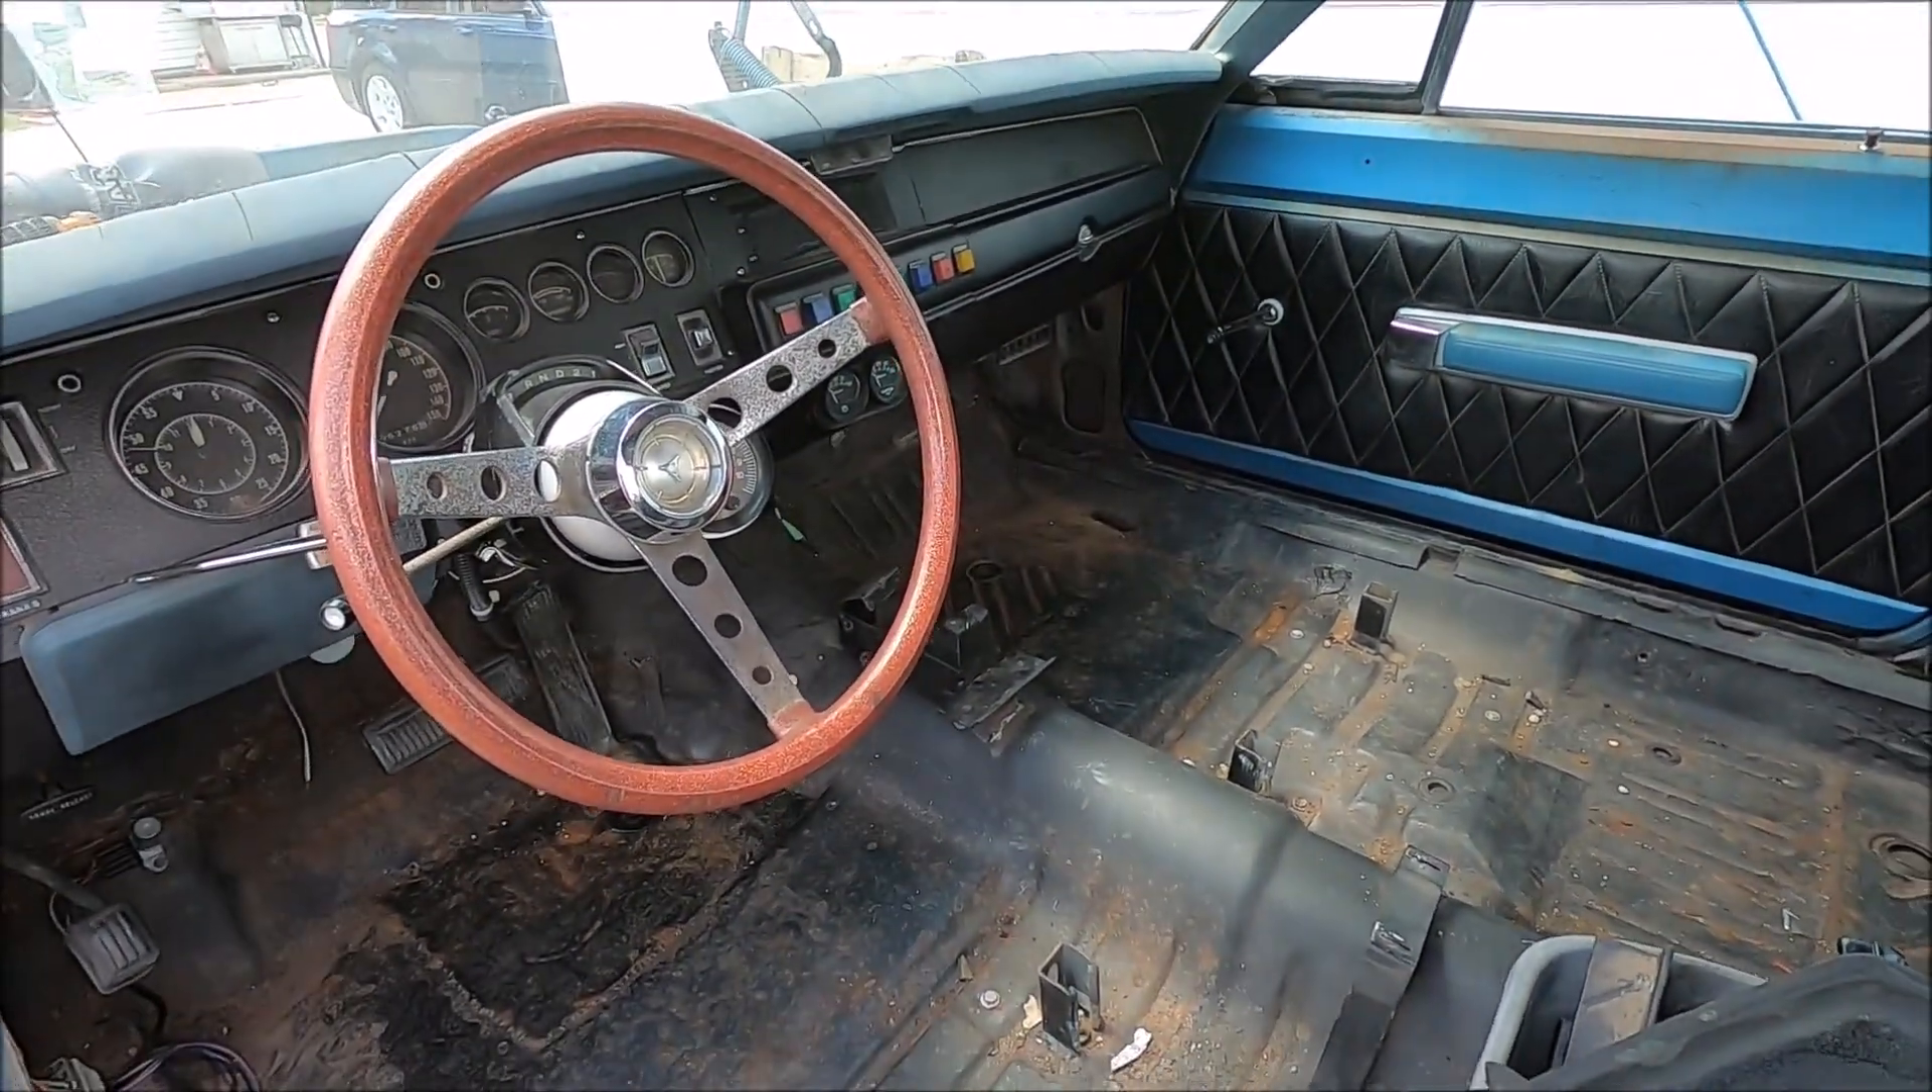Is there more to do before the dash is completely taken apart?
Yes.